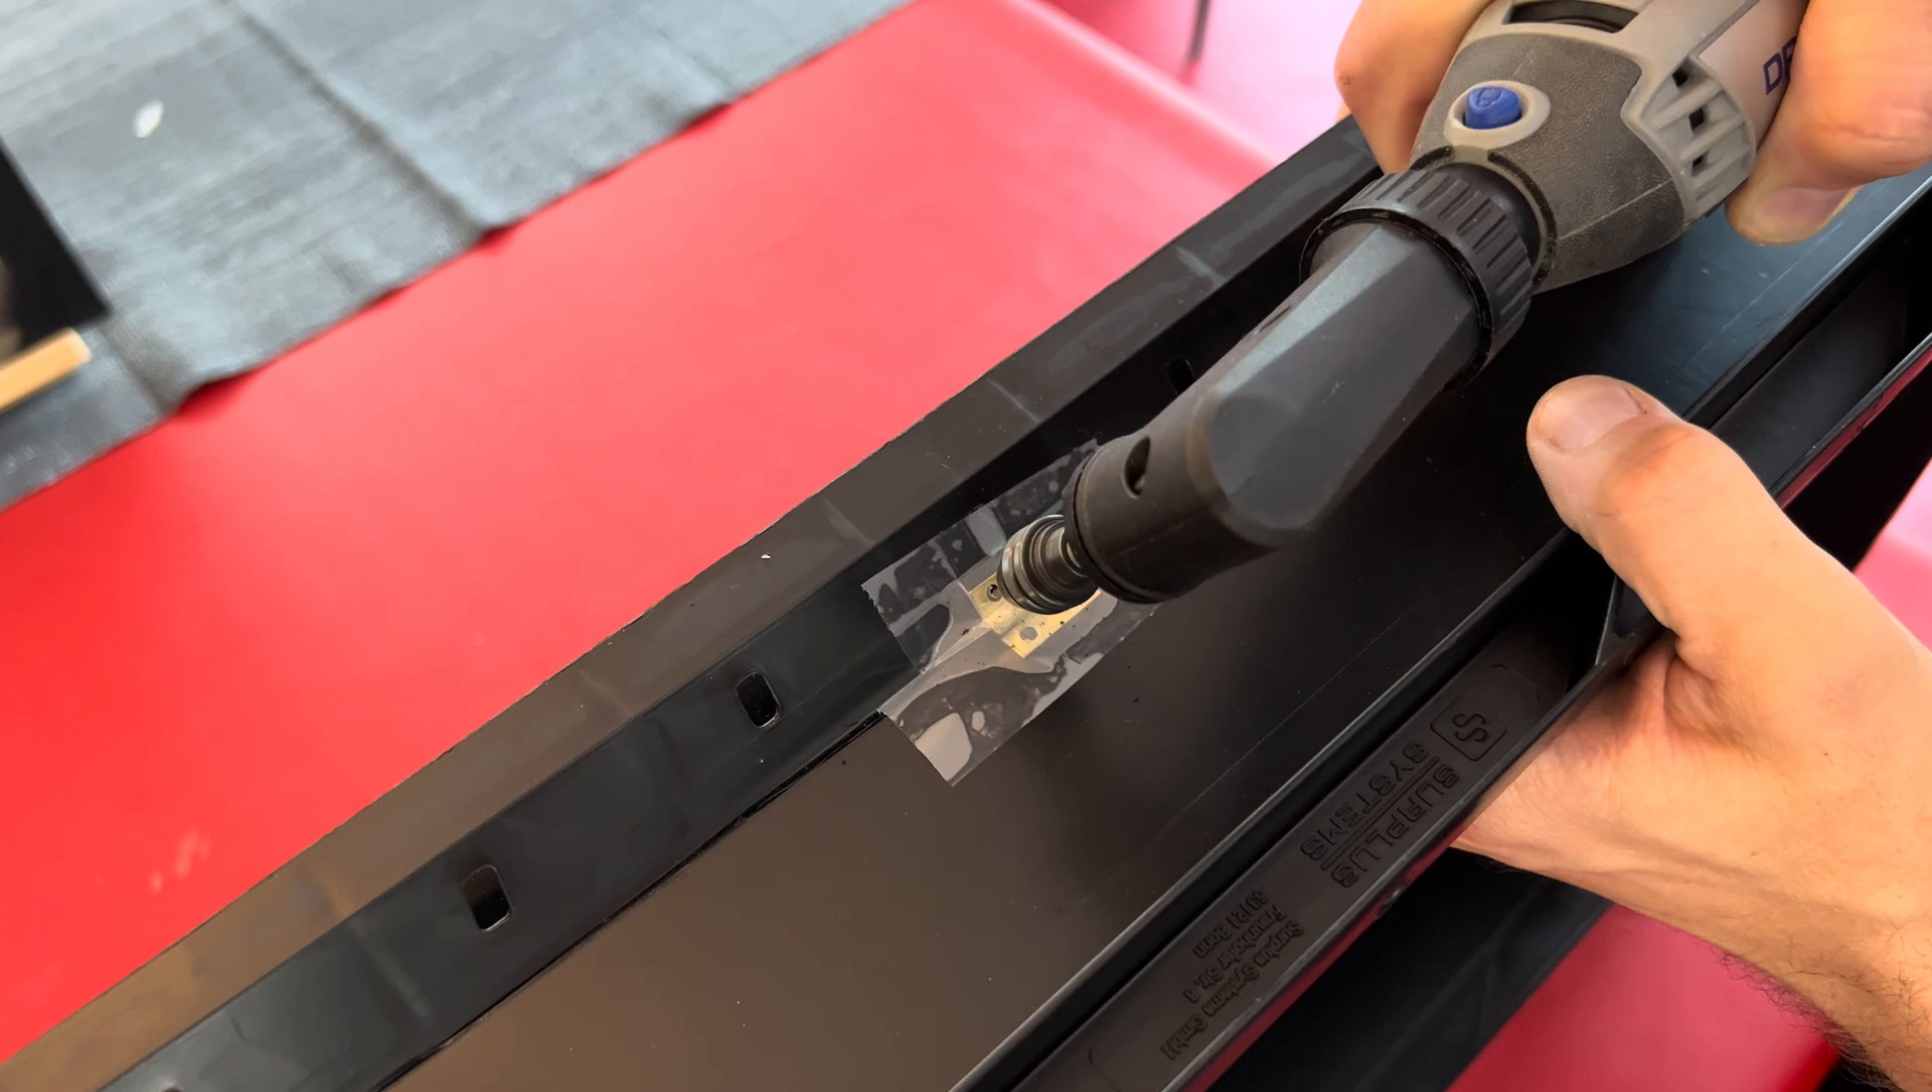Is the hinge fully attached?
No.